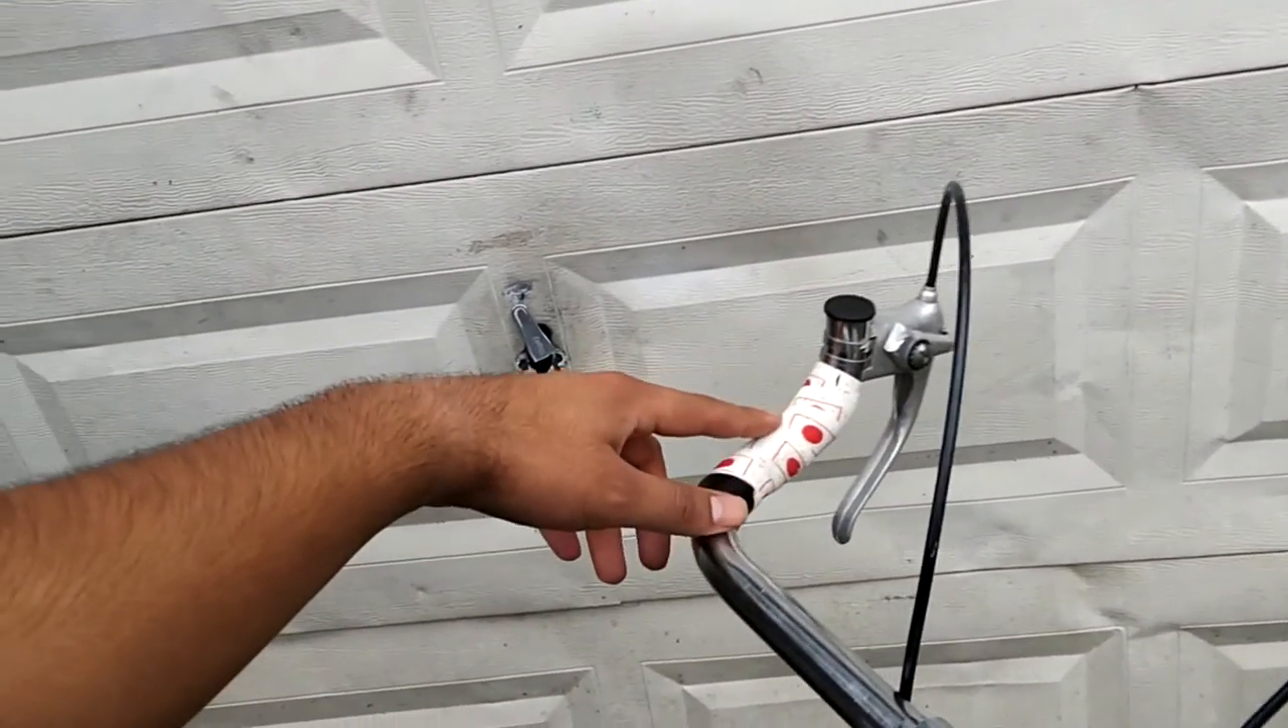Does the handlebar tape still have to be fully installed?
No.